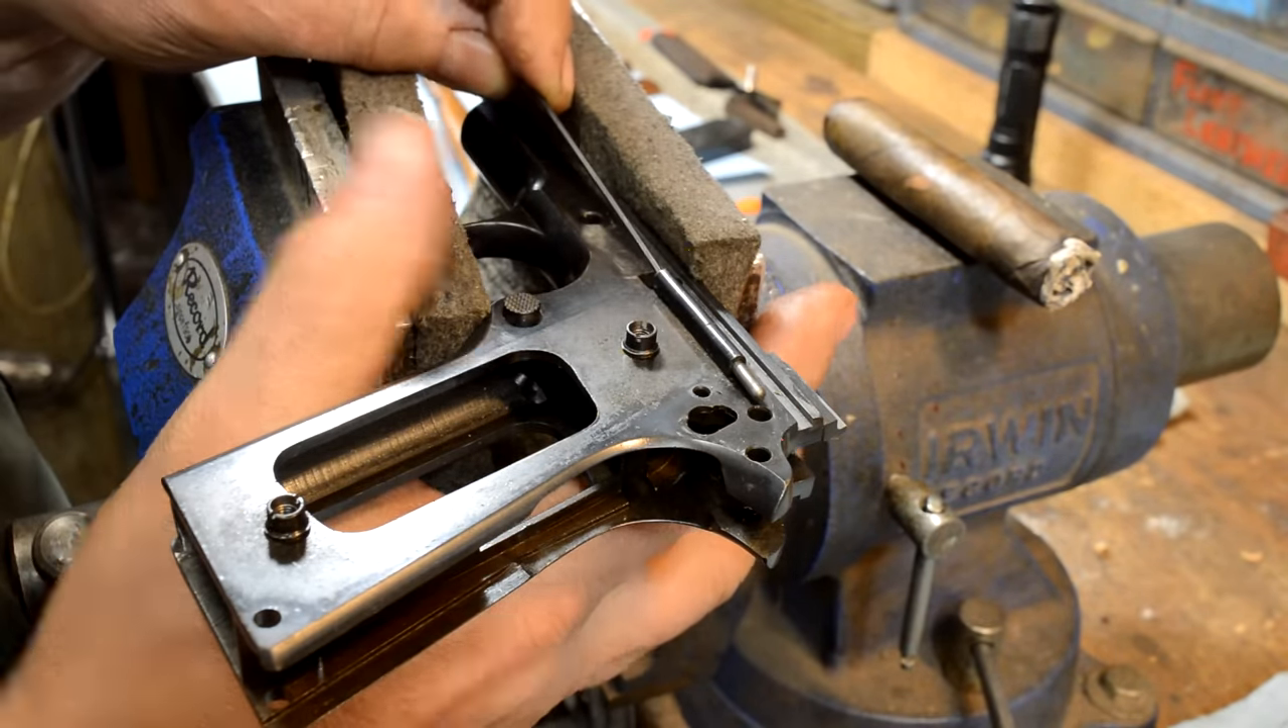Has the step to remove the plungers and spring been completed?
No.